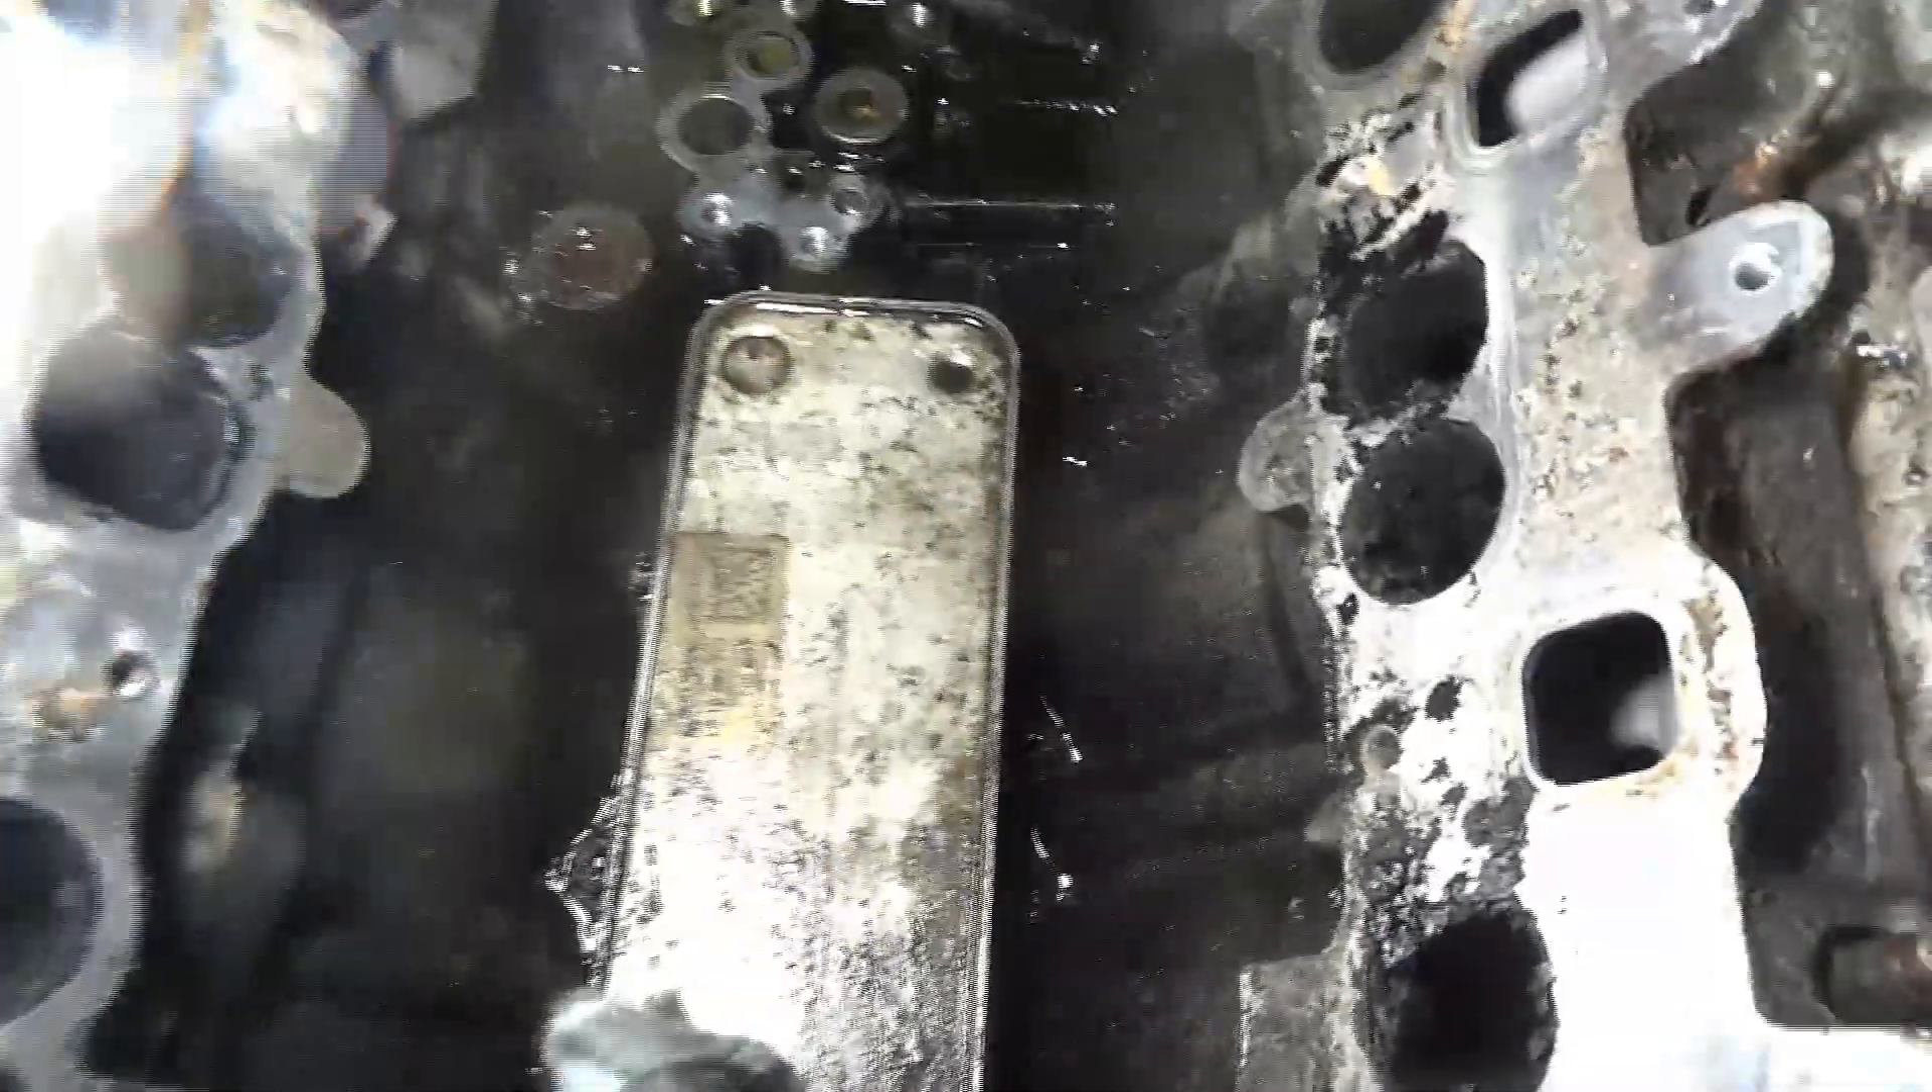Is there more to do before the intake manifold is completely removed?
No.